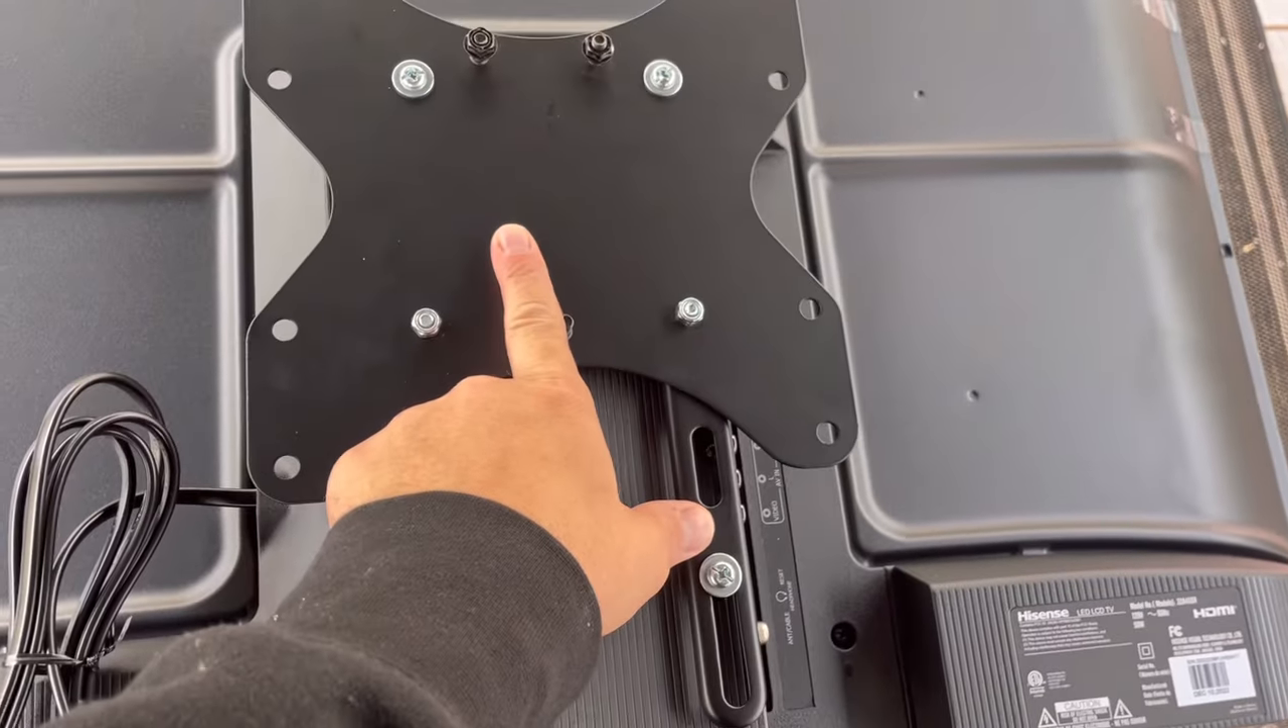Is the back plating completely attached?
Yes.